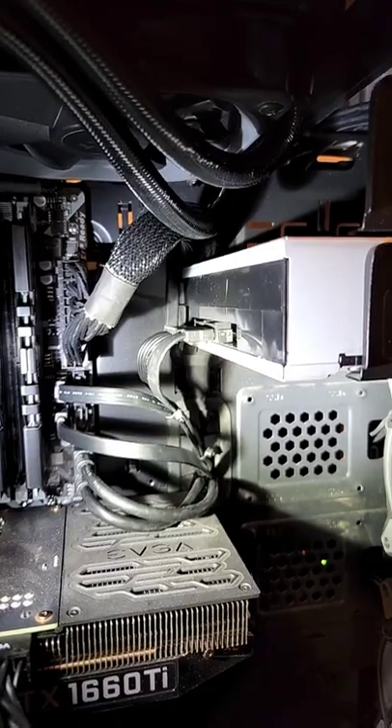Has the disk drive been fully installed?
Yes.